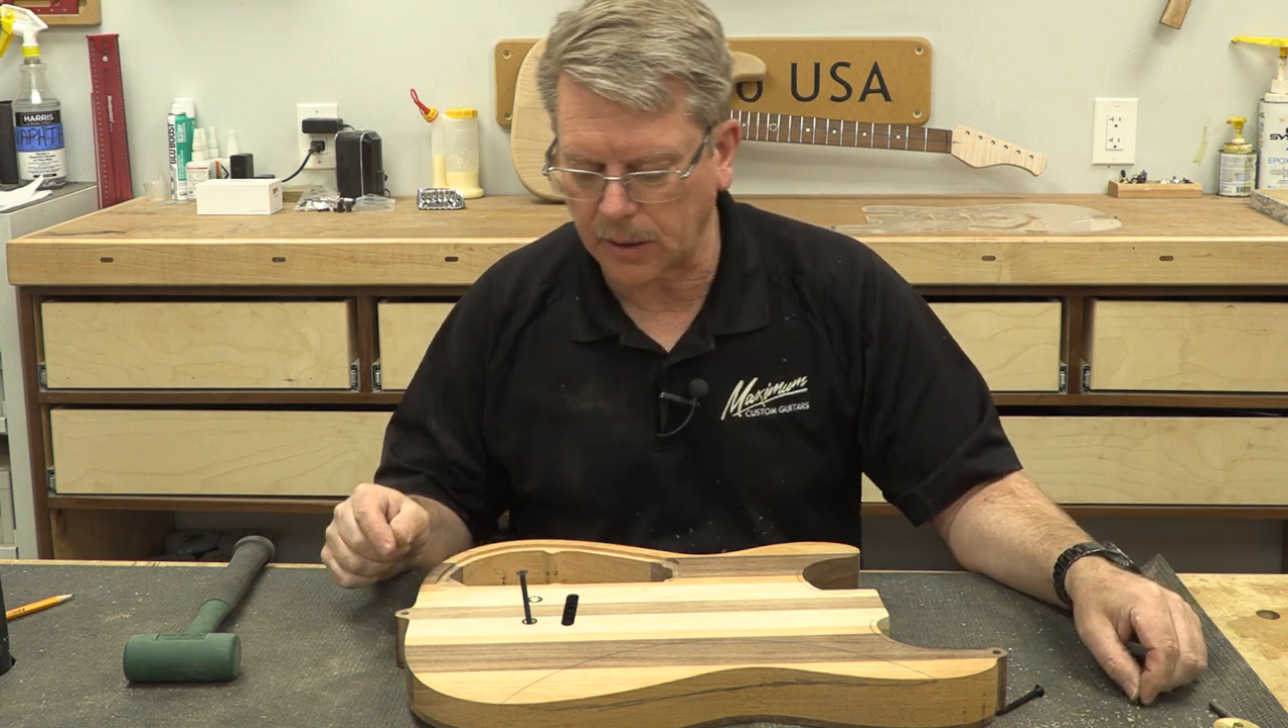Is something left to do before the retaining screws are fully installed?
Yes.